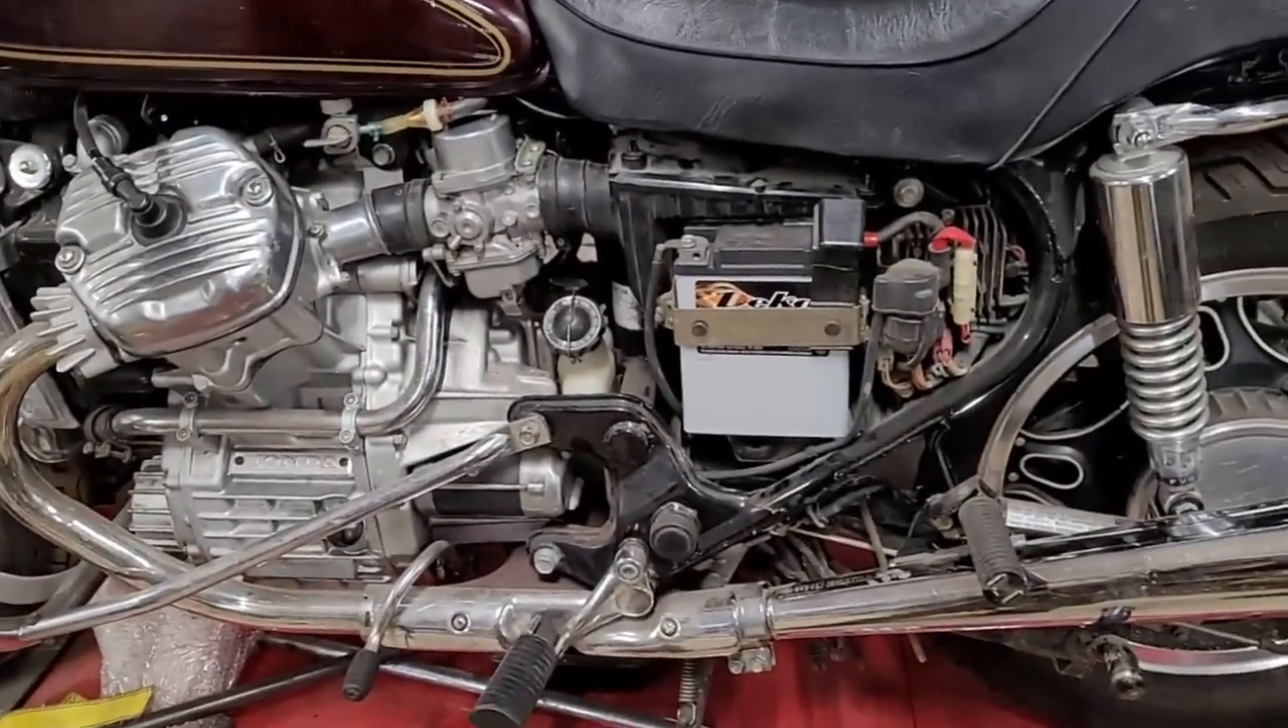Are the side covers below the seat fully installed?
No.